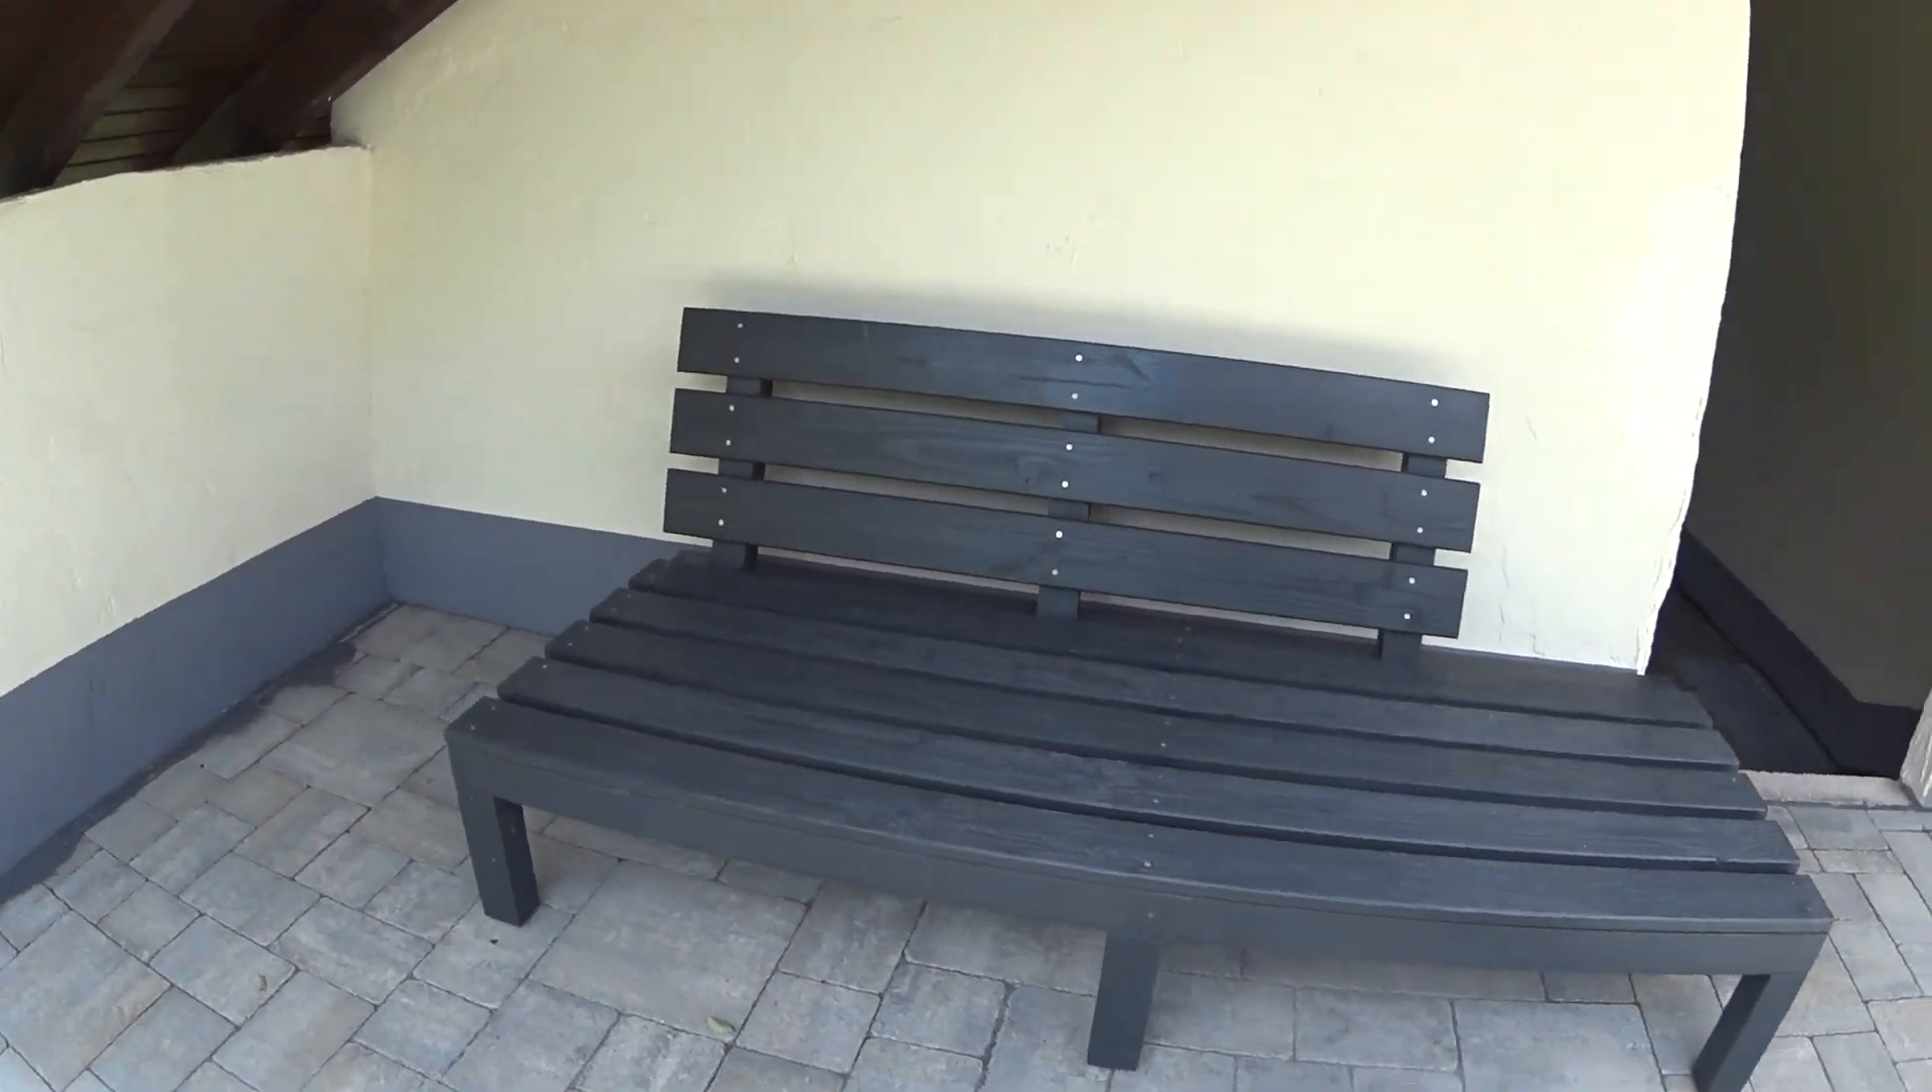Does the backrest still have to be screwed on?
No.